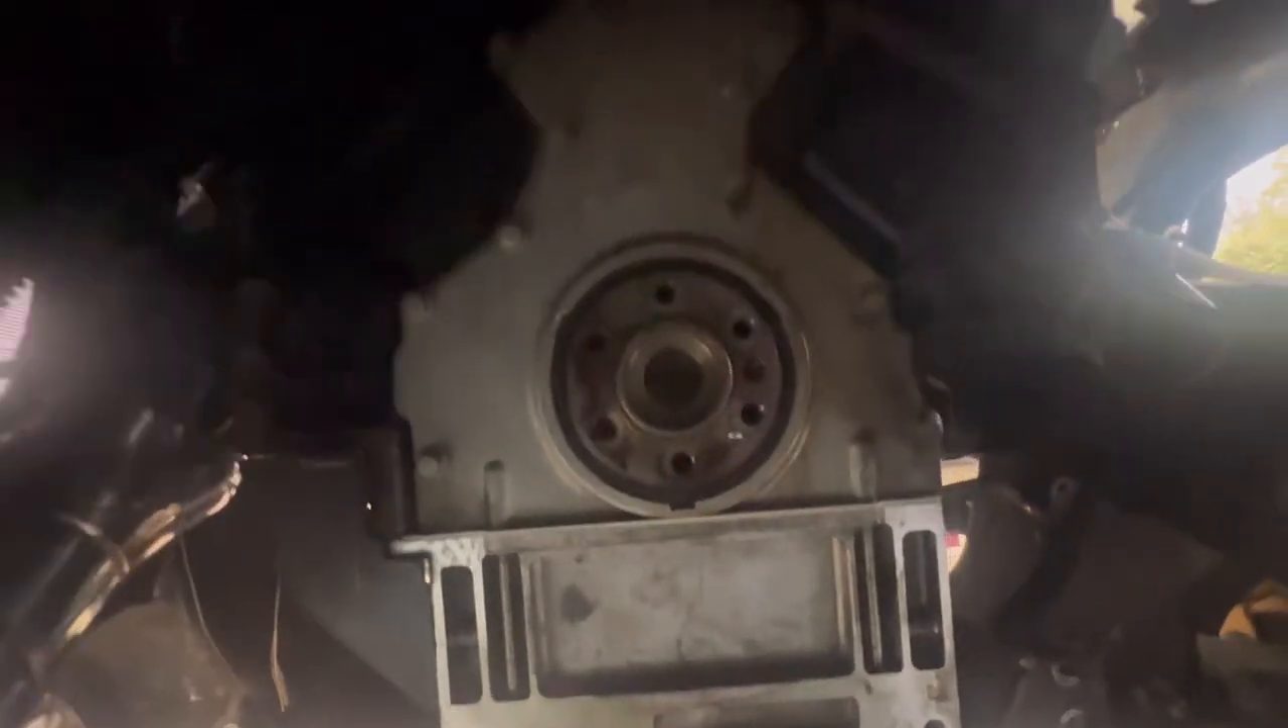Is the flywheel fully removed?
Yes.